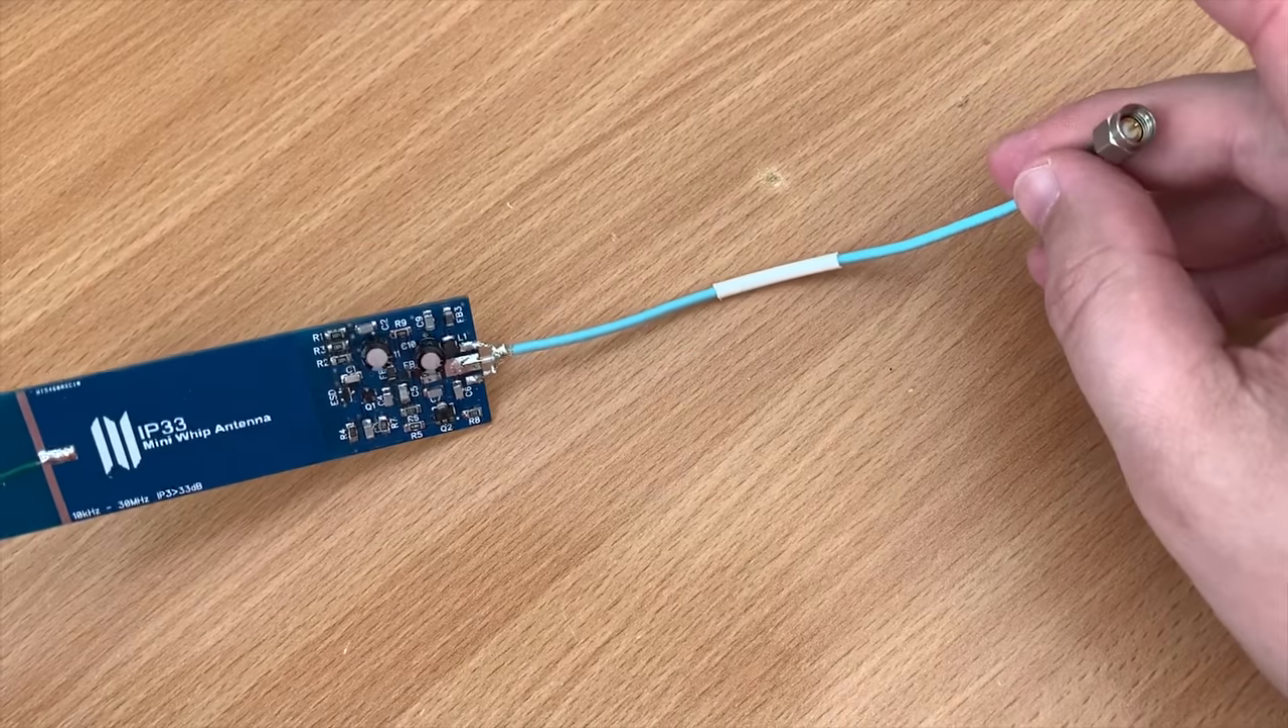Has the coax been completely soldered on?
Yes.